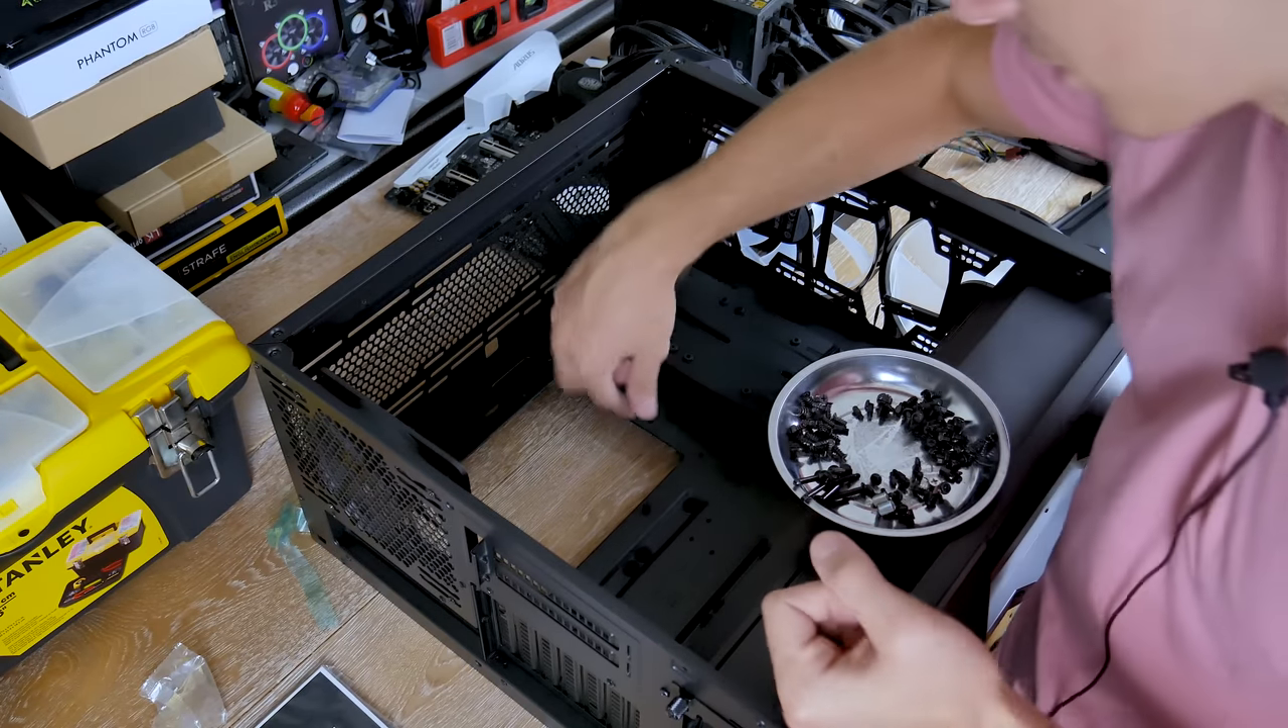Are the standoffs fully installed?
No.